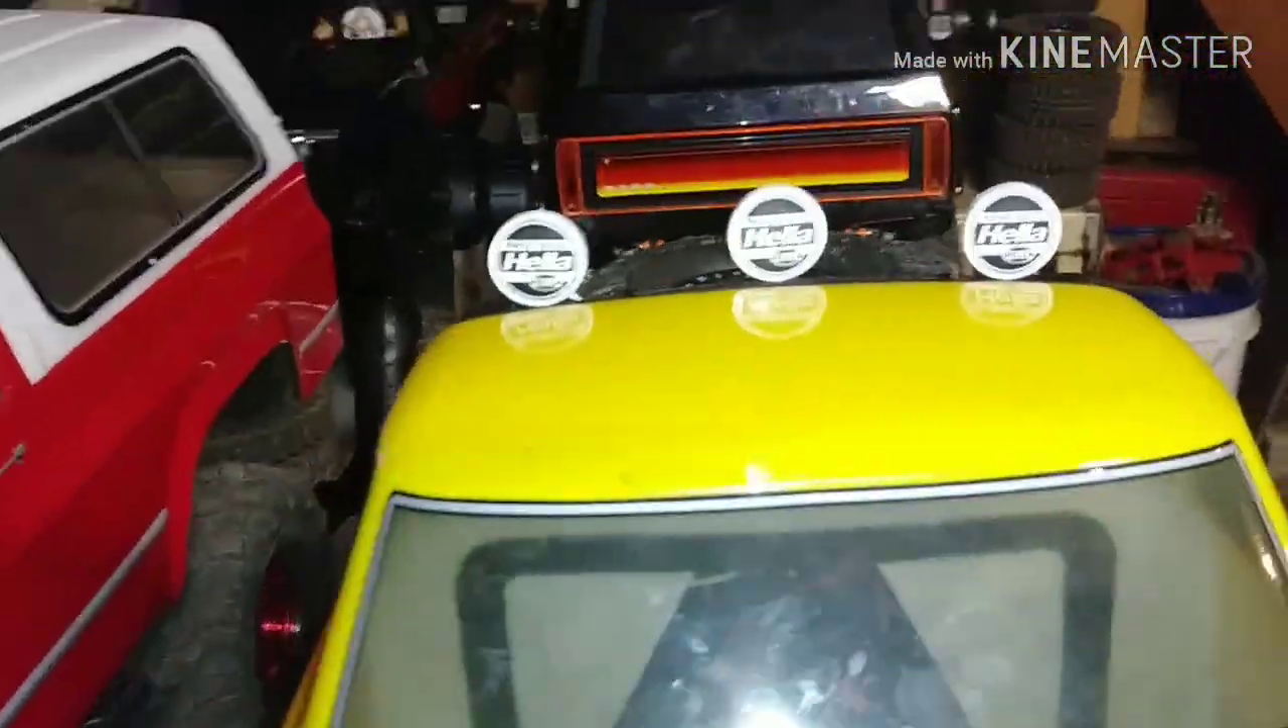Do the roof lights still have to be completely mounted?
No.